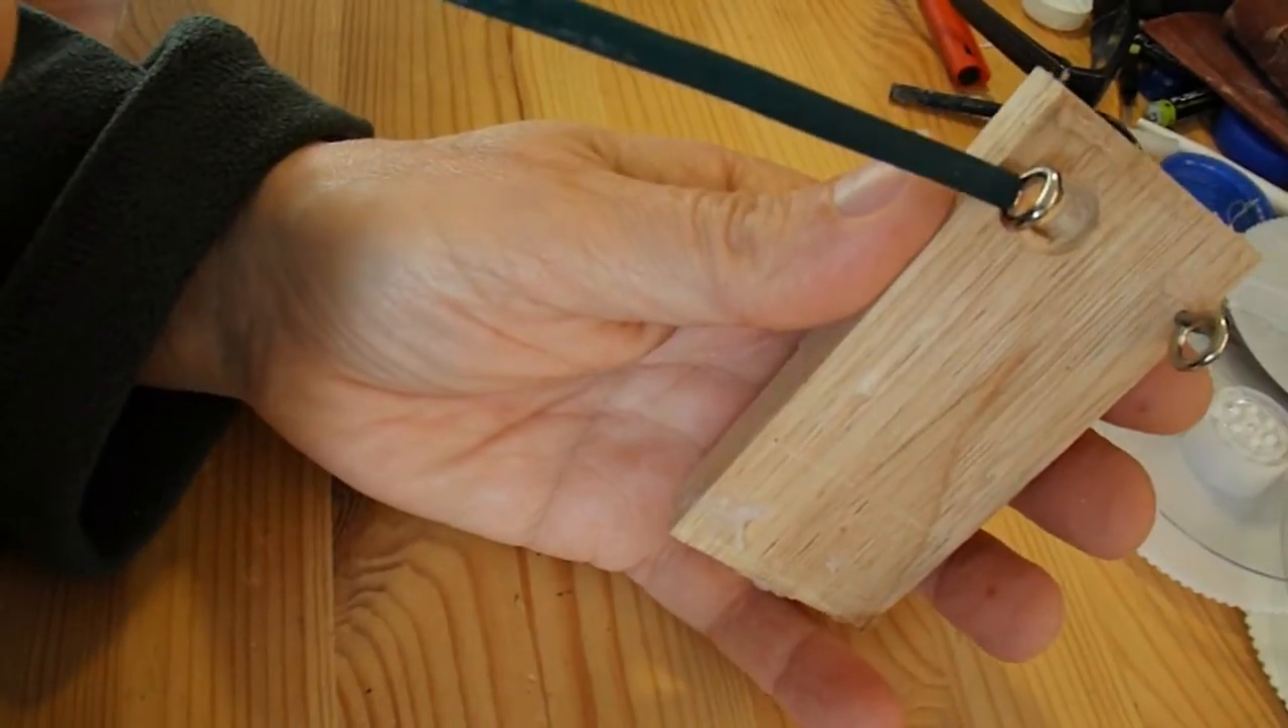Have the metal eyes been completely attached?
Yes.